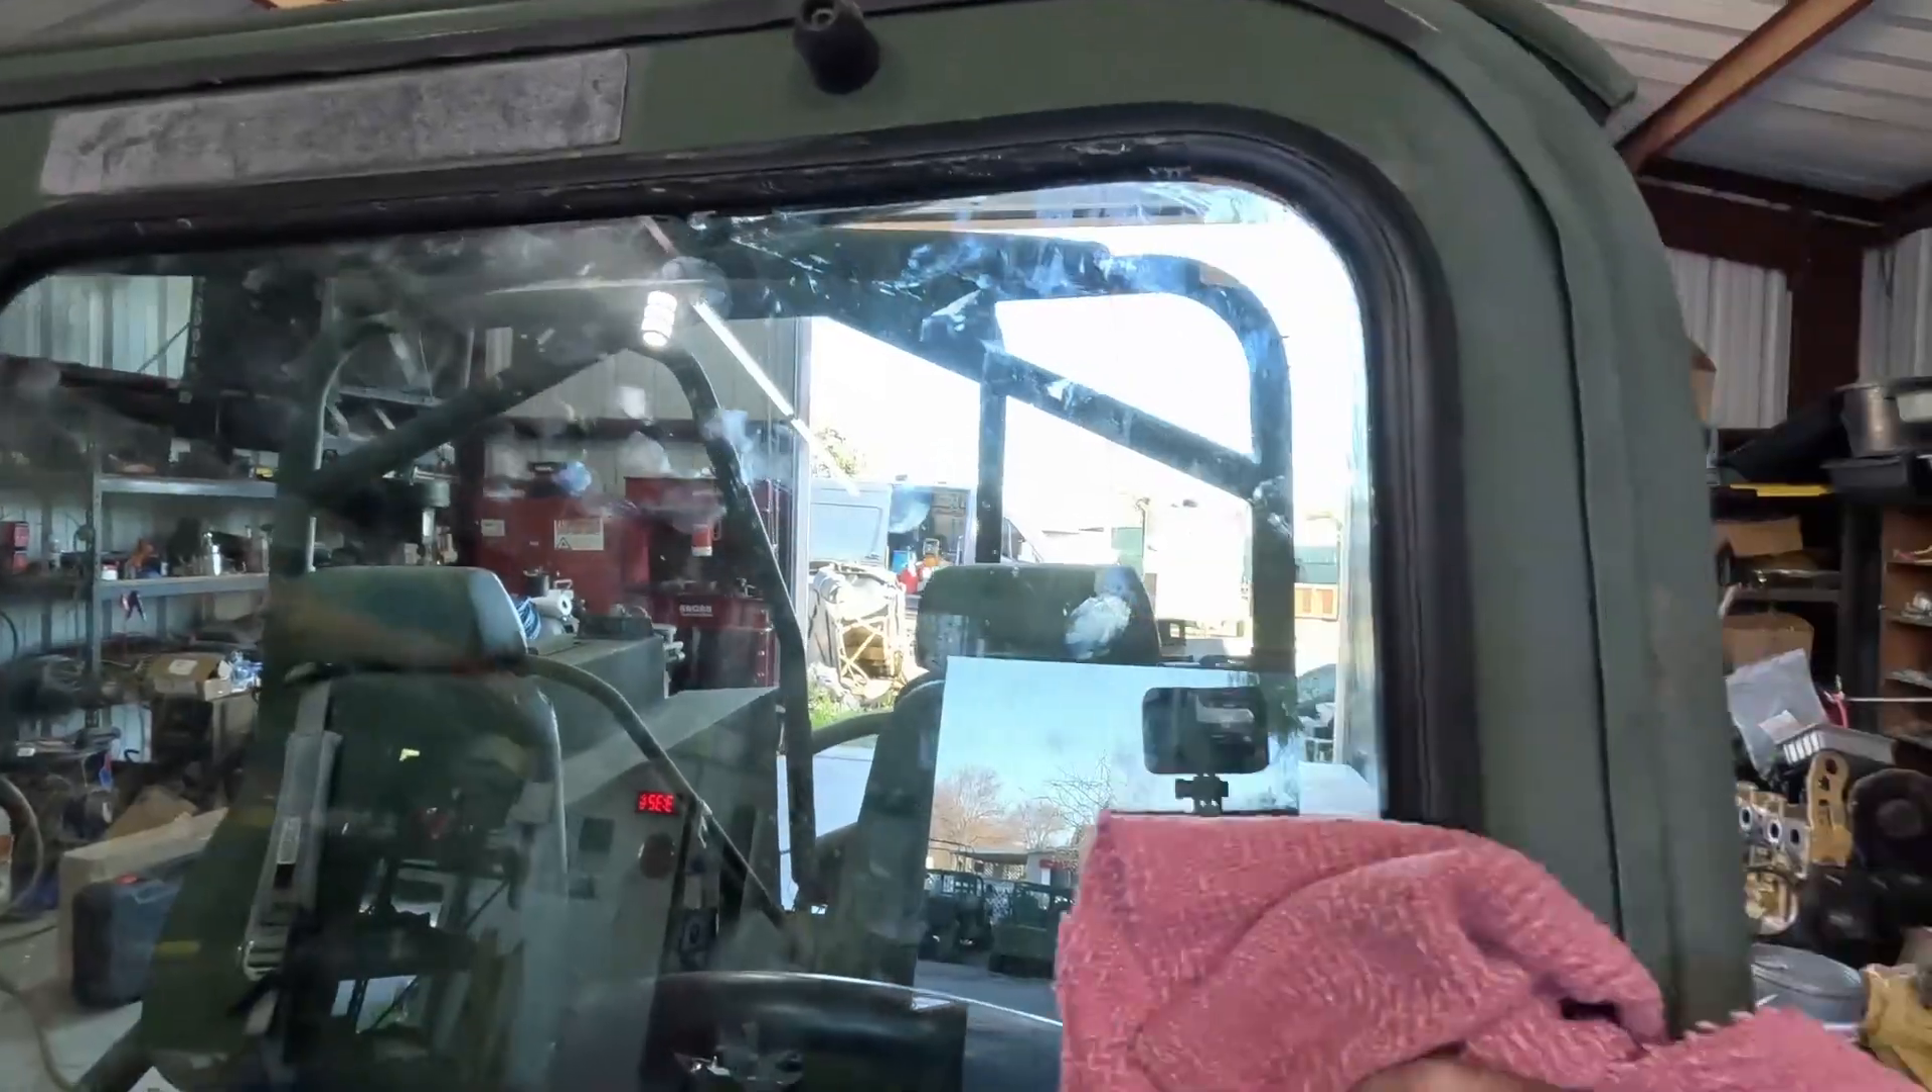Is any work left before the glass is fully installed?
No.